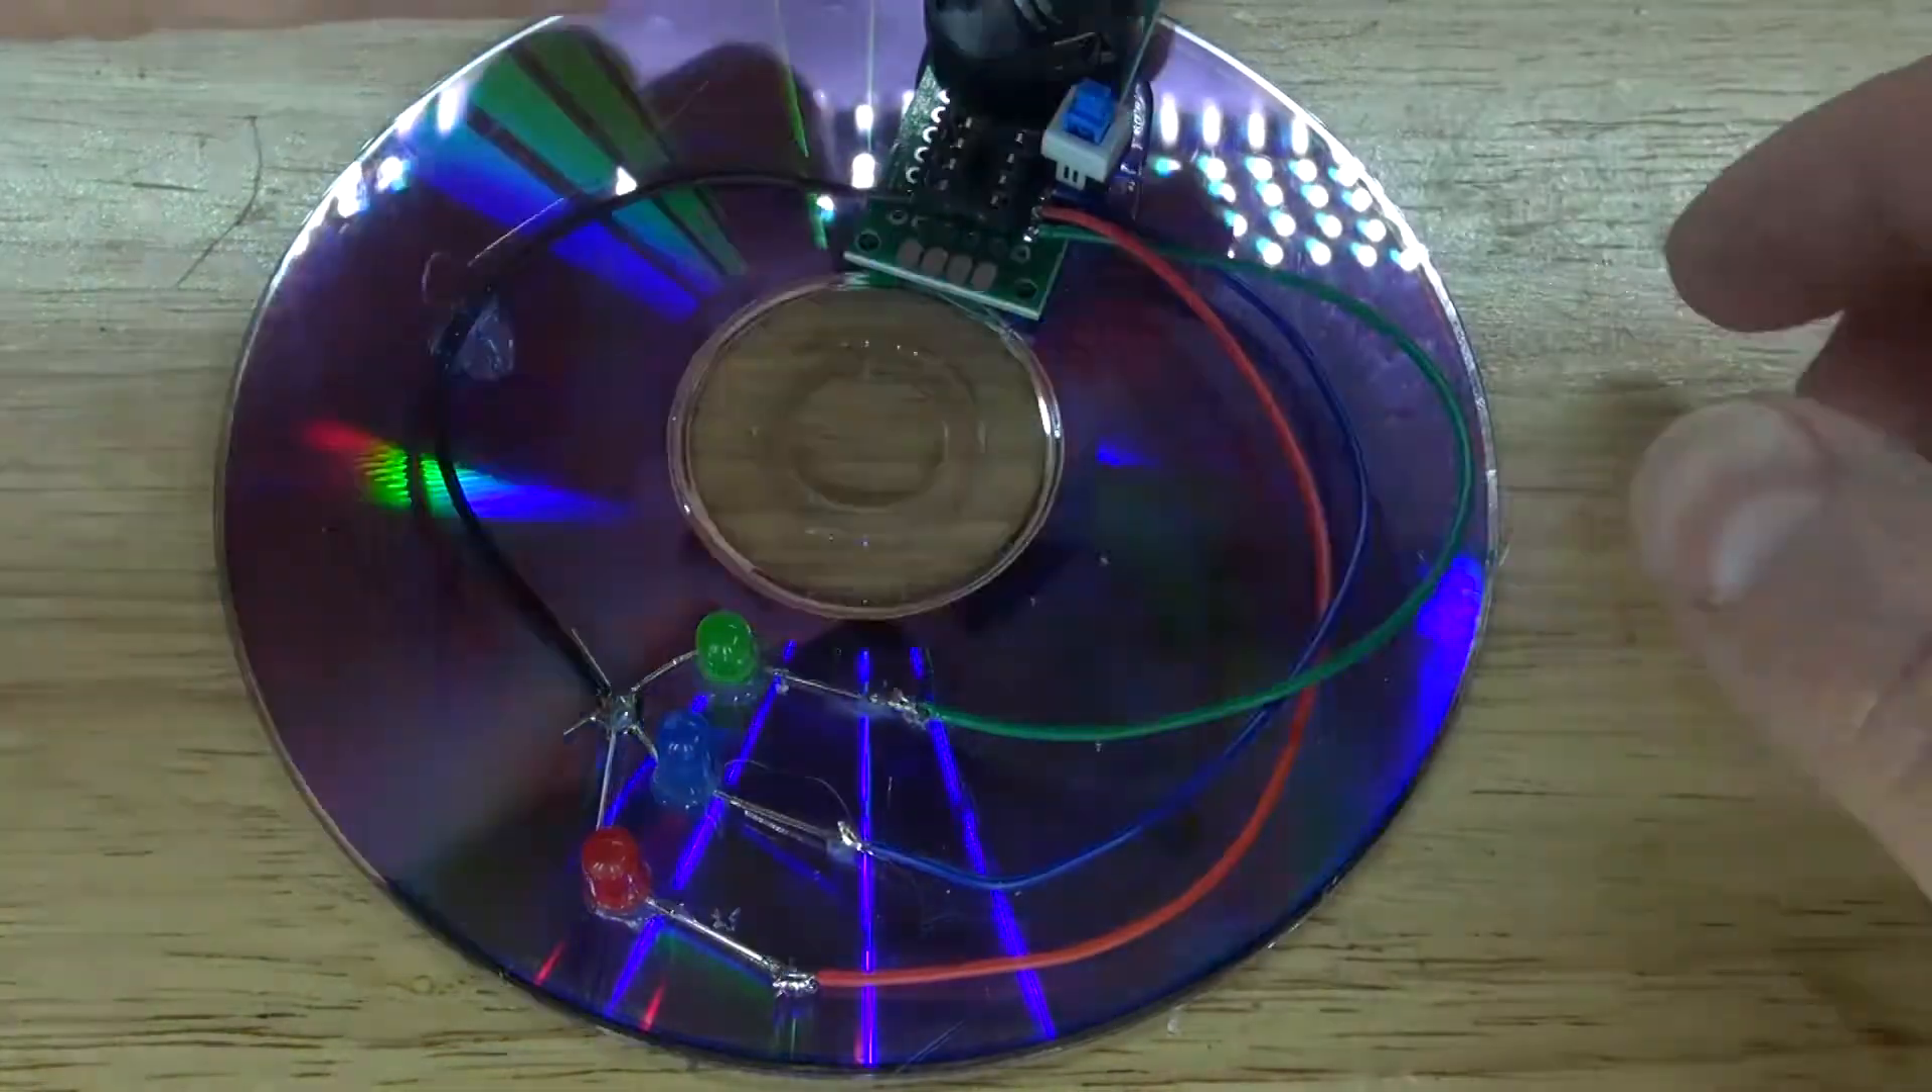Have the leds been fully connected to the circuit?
Yes.